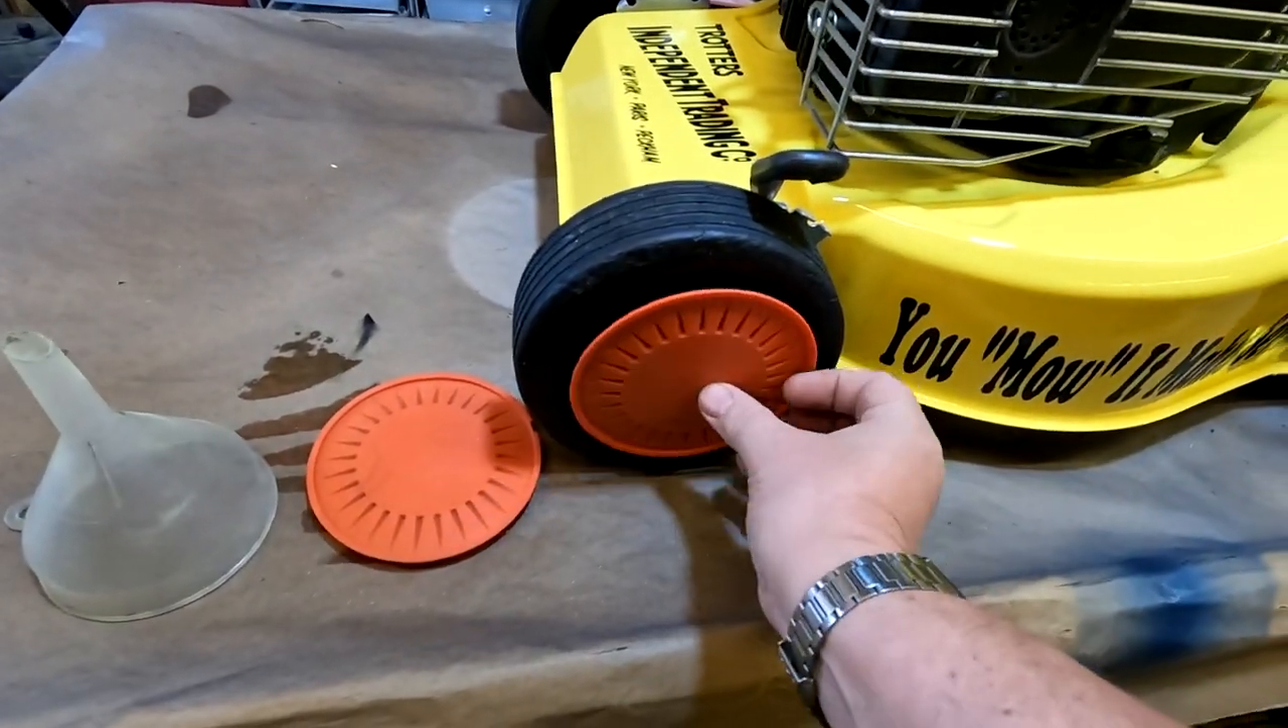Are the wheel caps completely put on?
No.